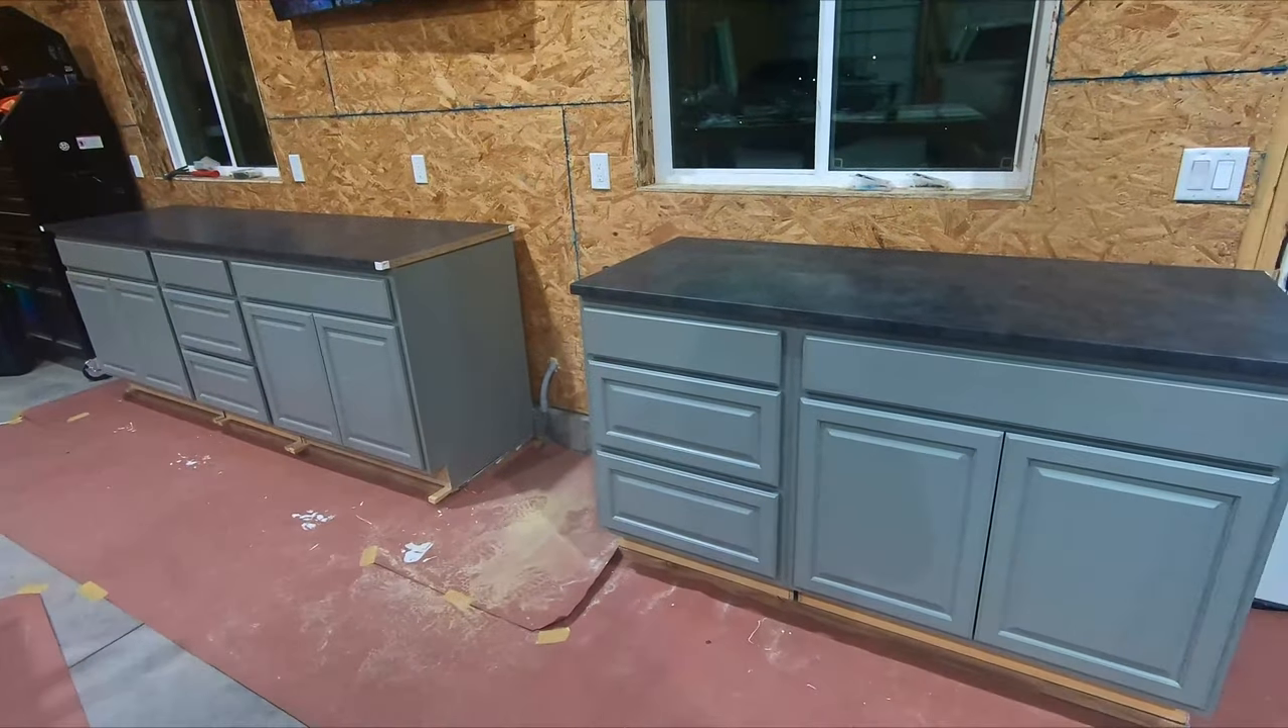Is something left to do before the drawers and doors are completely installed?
No.